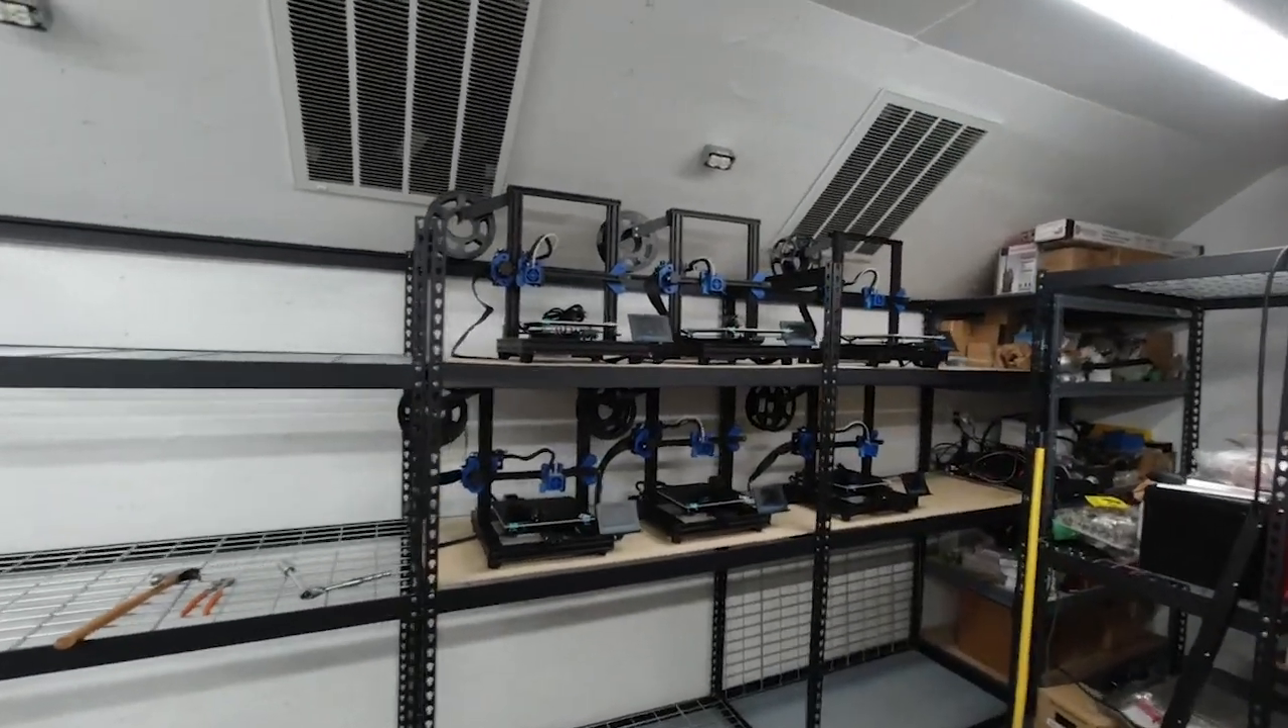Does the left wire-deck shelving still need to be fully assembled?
No.